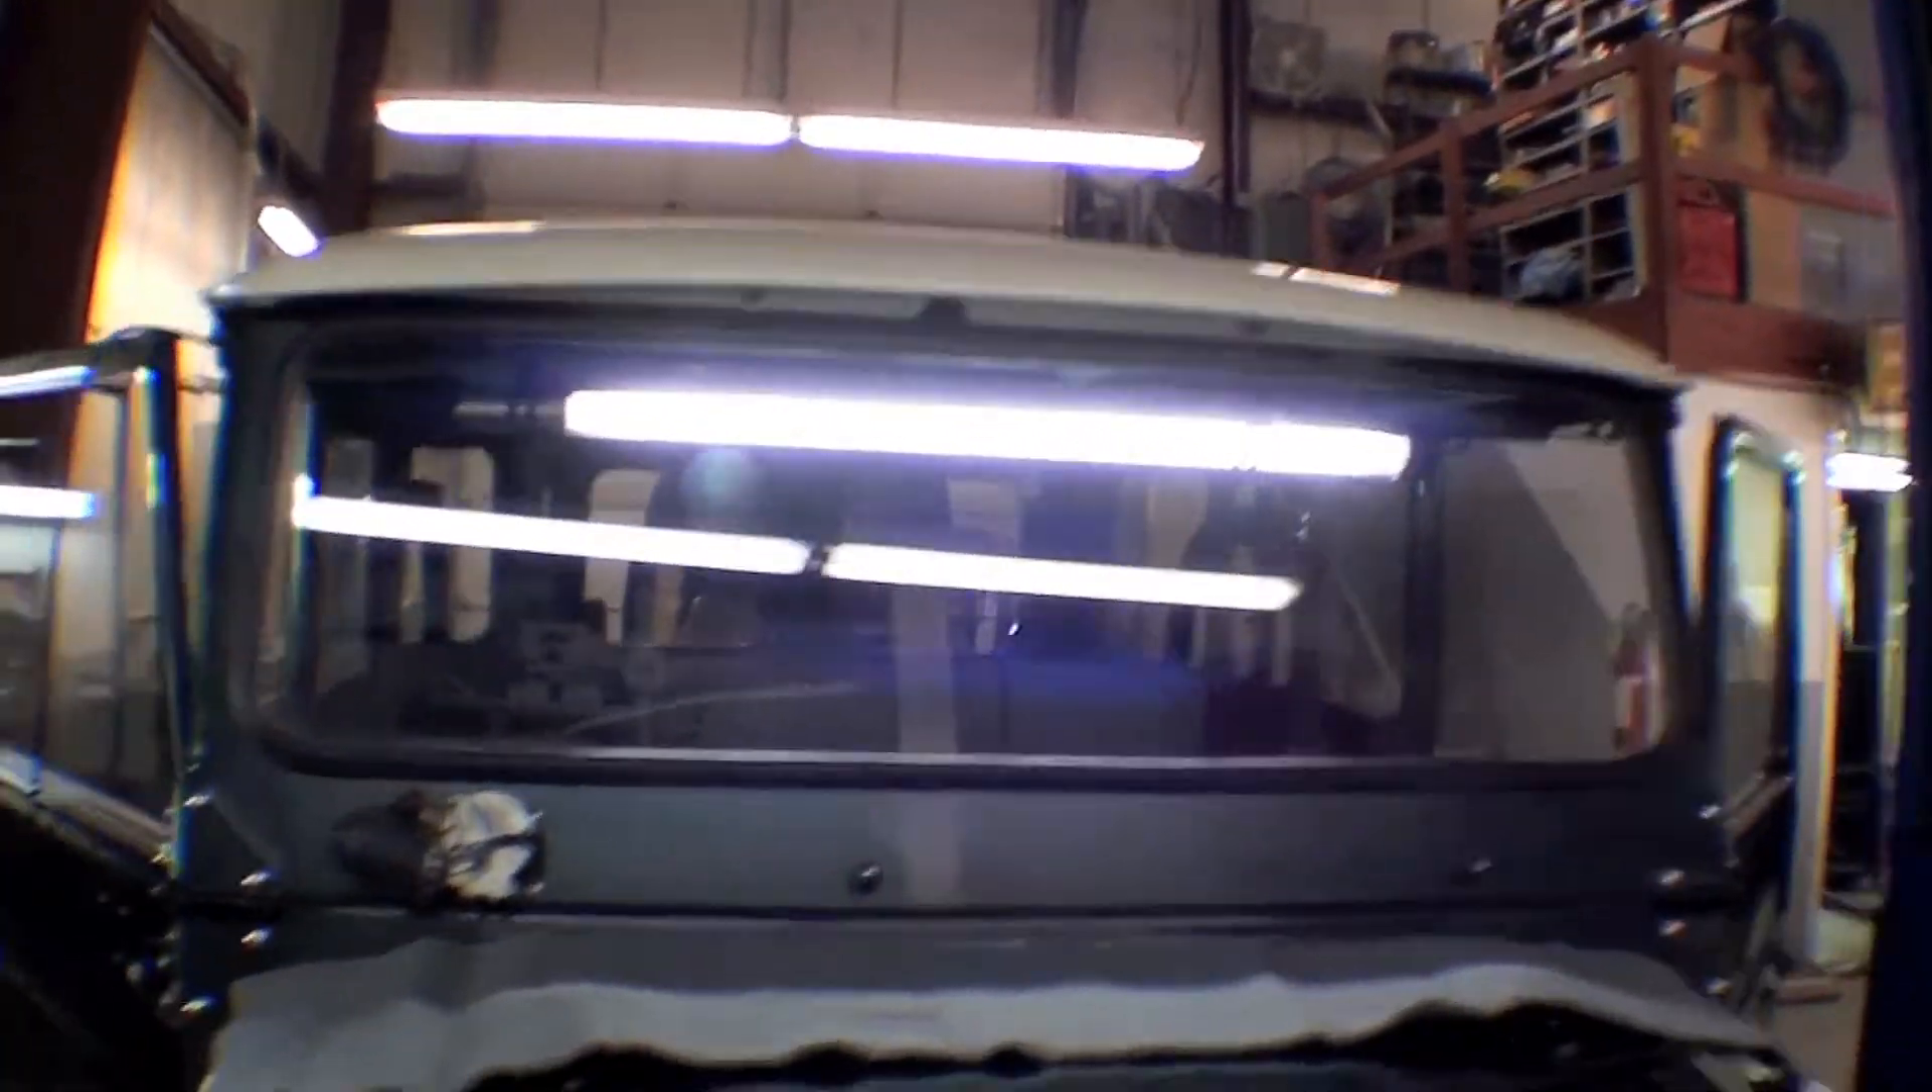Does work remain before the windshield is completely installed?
No.